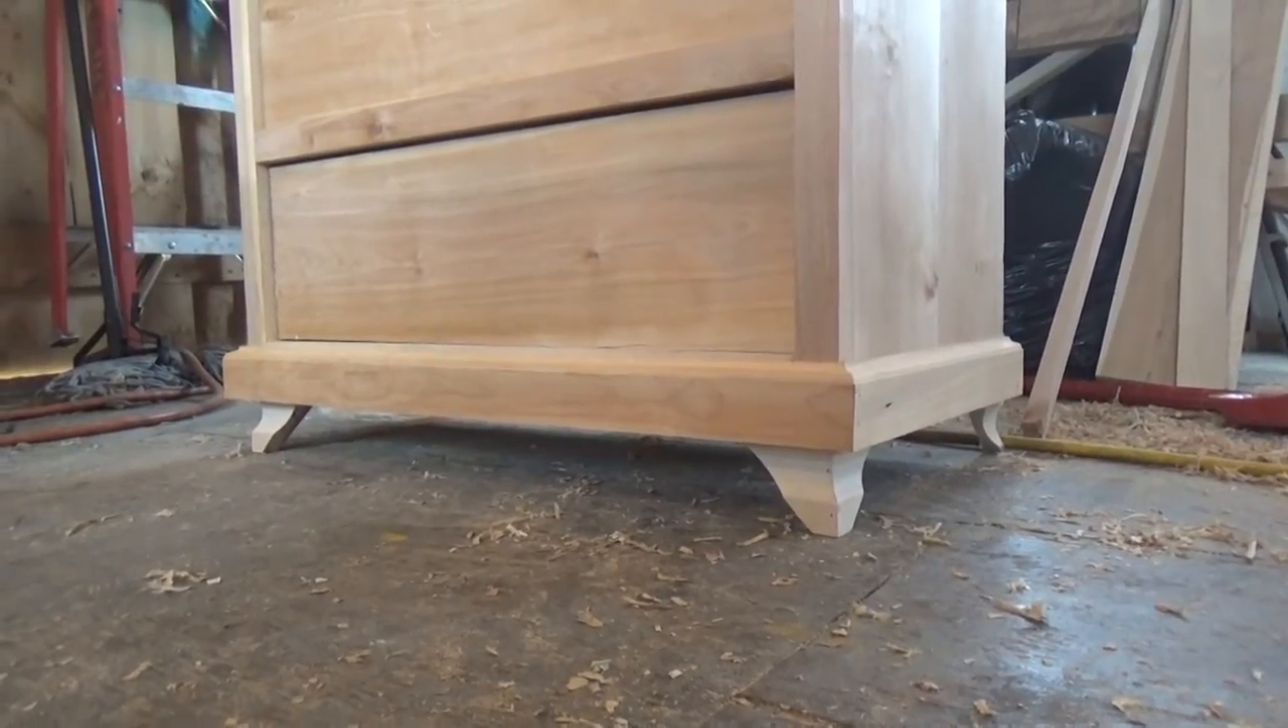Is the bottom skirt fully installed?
Yes.